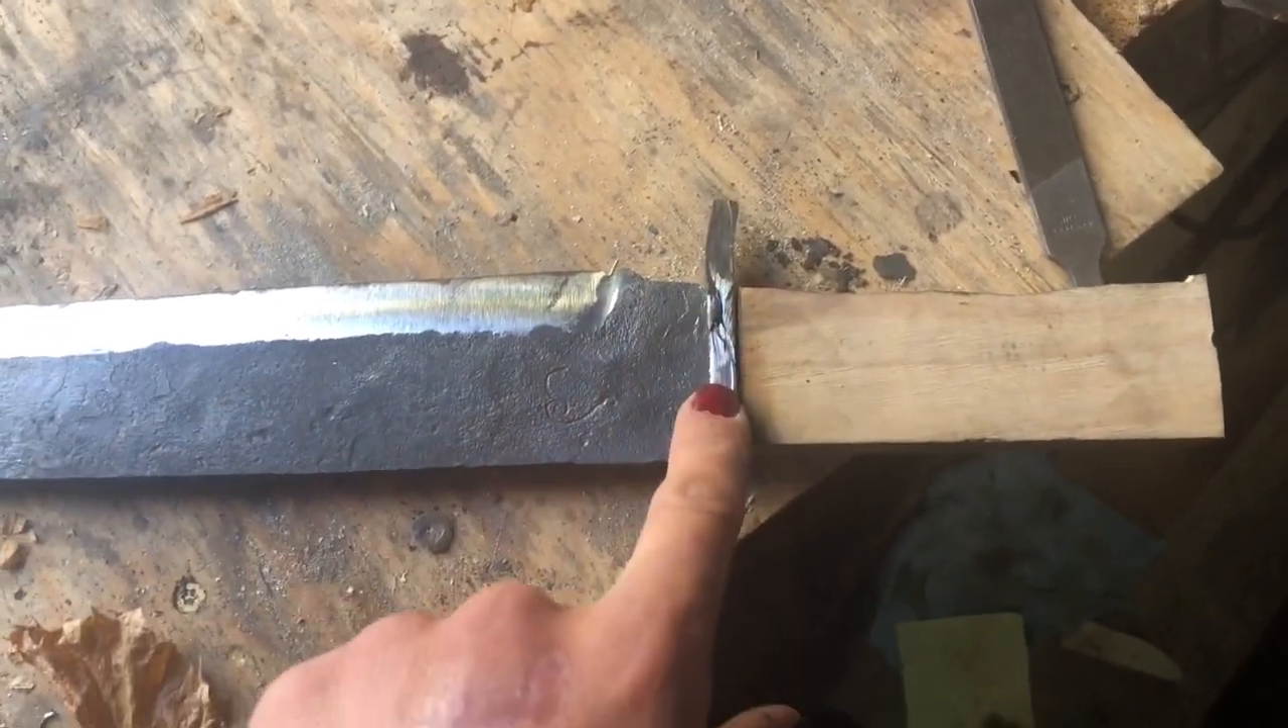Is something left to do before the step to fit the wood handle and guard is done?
No.